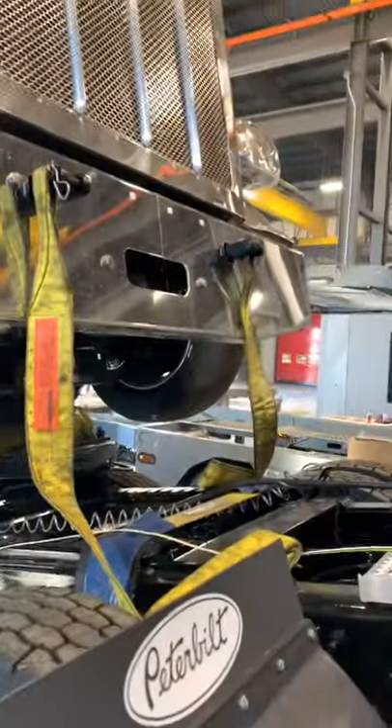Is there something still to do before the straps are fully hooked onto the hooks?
No.